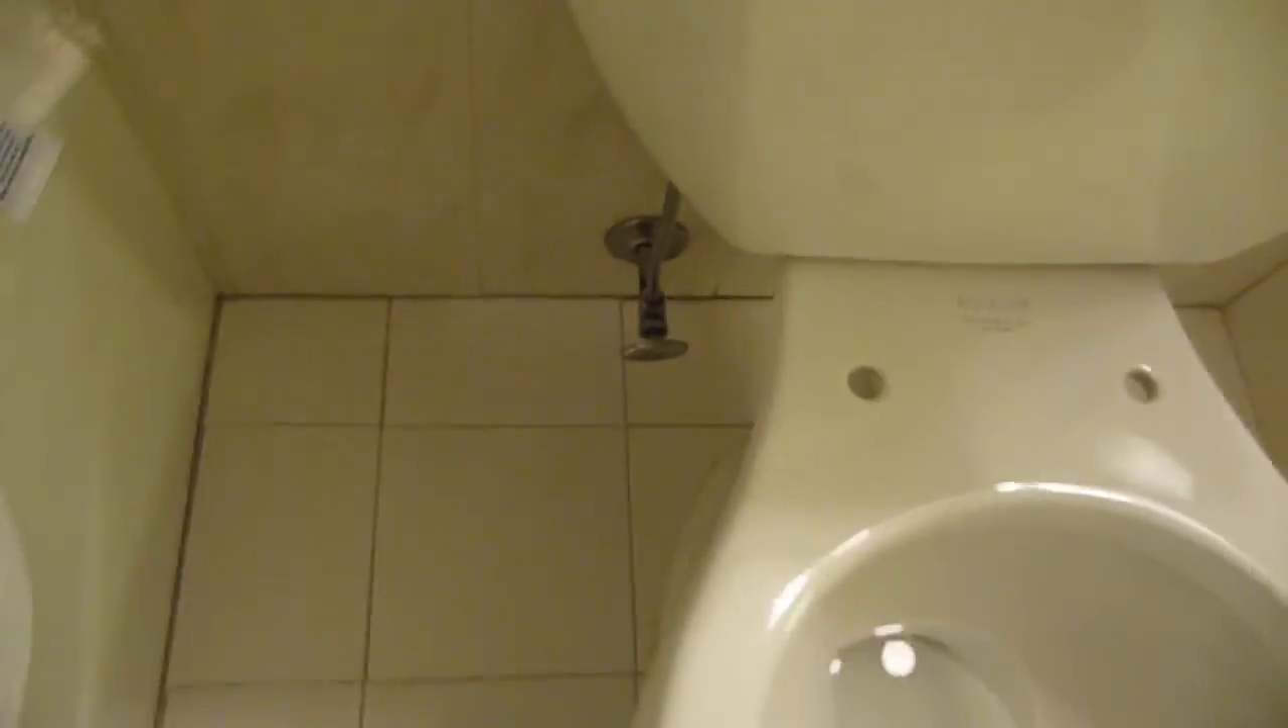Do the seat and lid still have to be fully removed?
No.